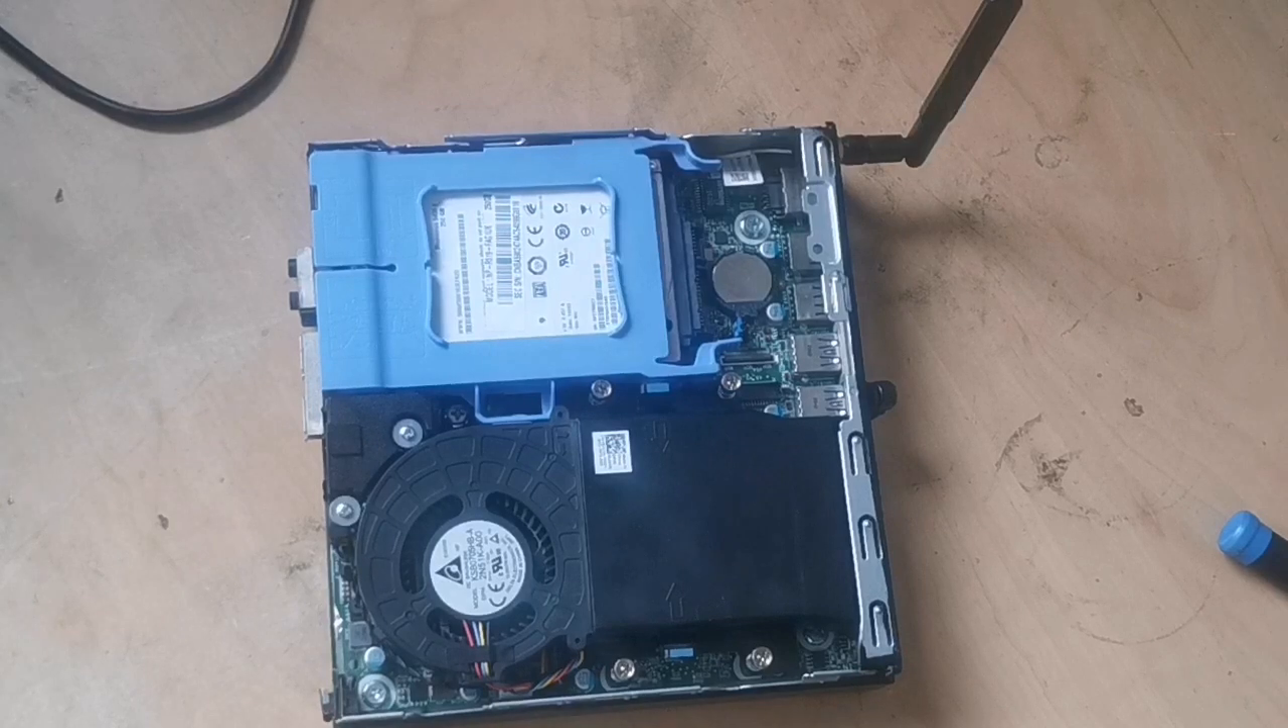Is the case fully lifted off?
Yes.